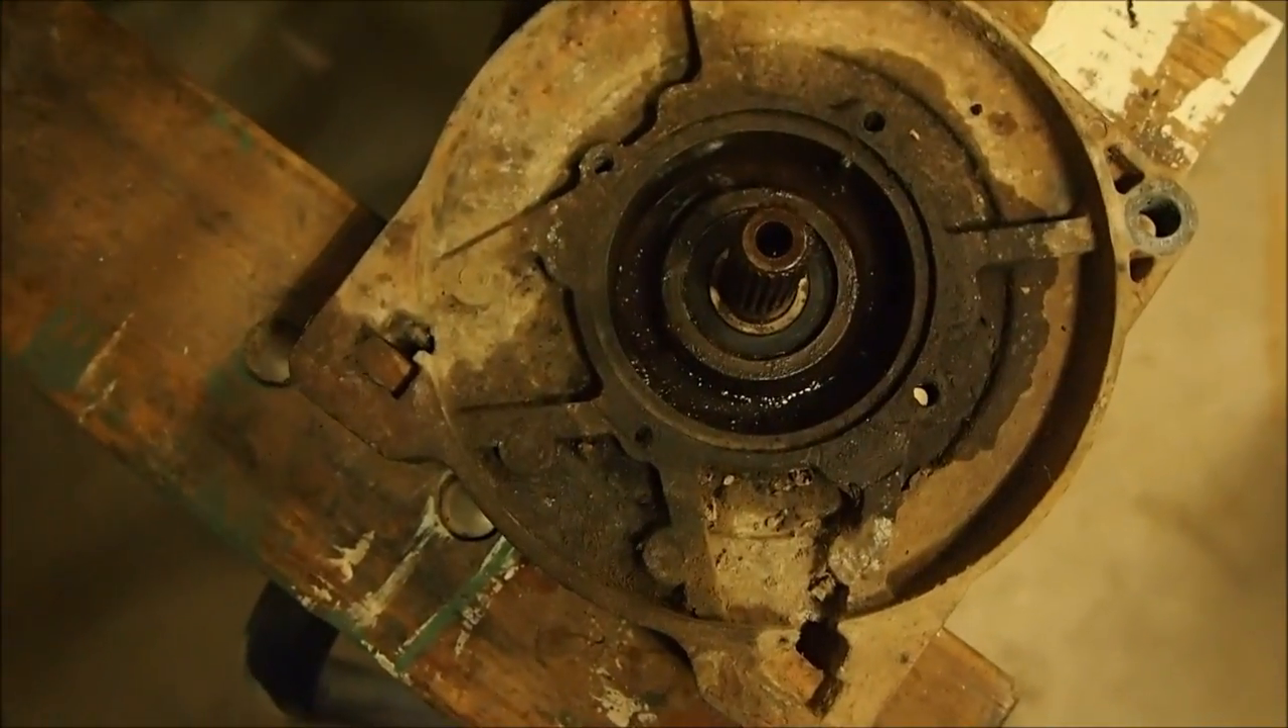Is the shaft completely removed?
No.